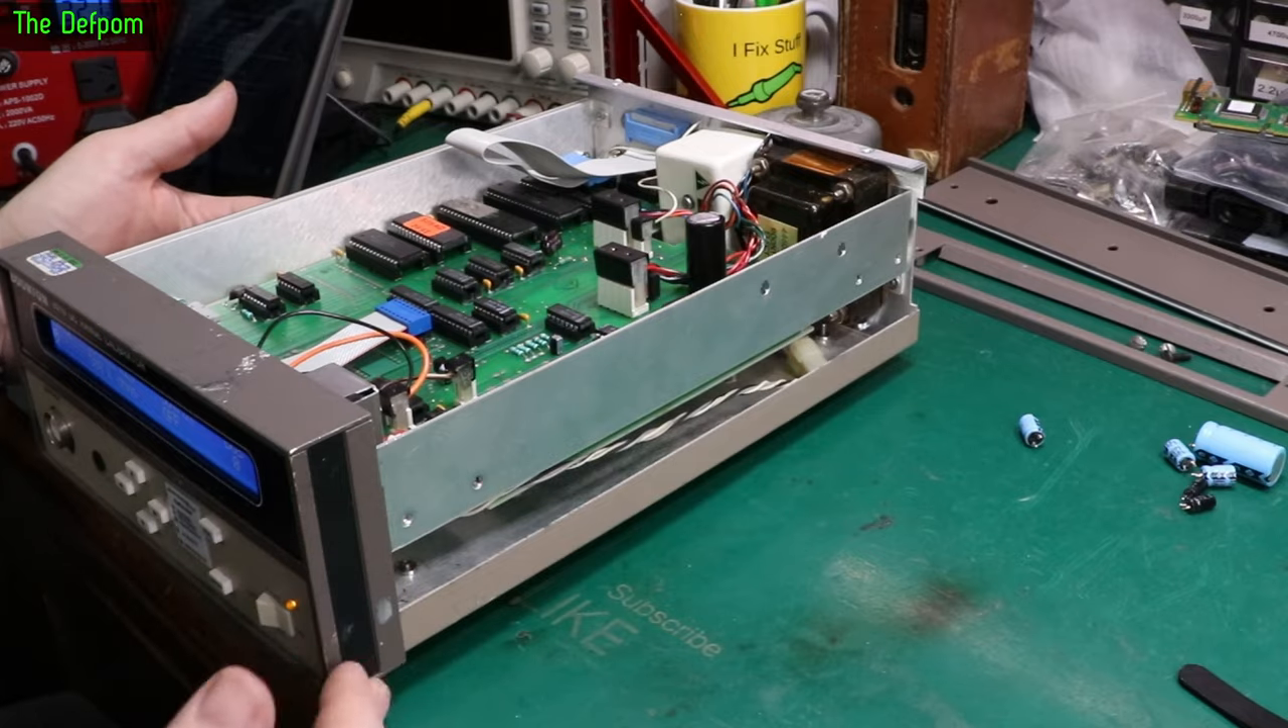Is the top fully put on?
No.